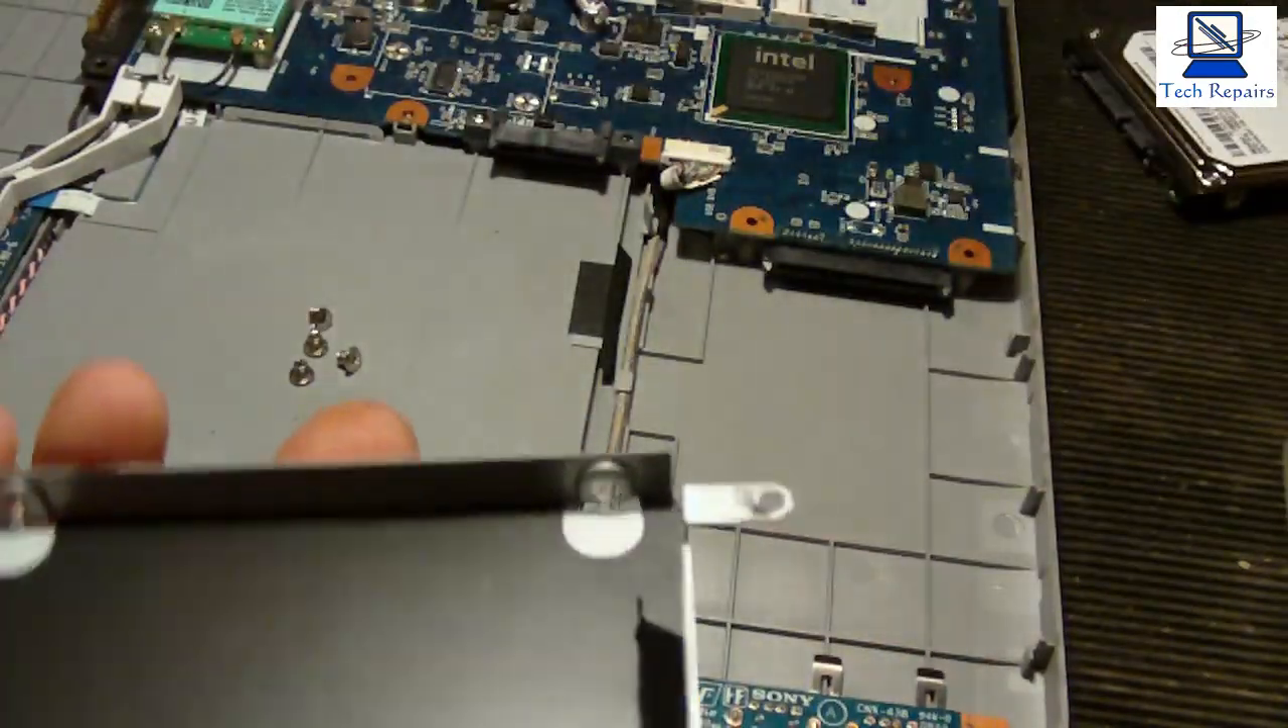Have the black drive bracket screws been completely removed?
Yes.